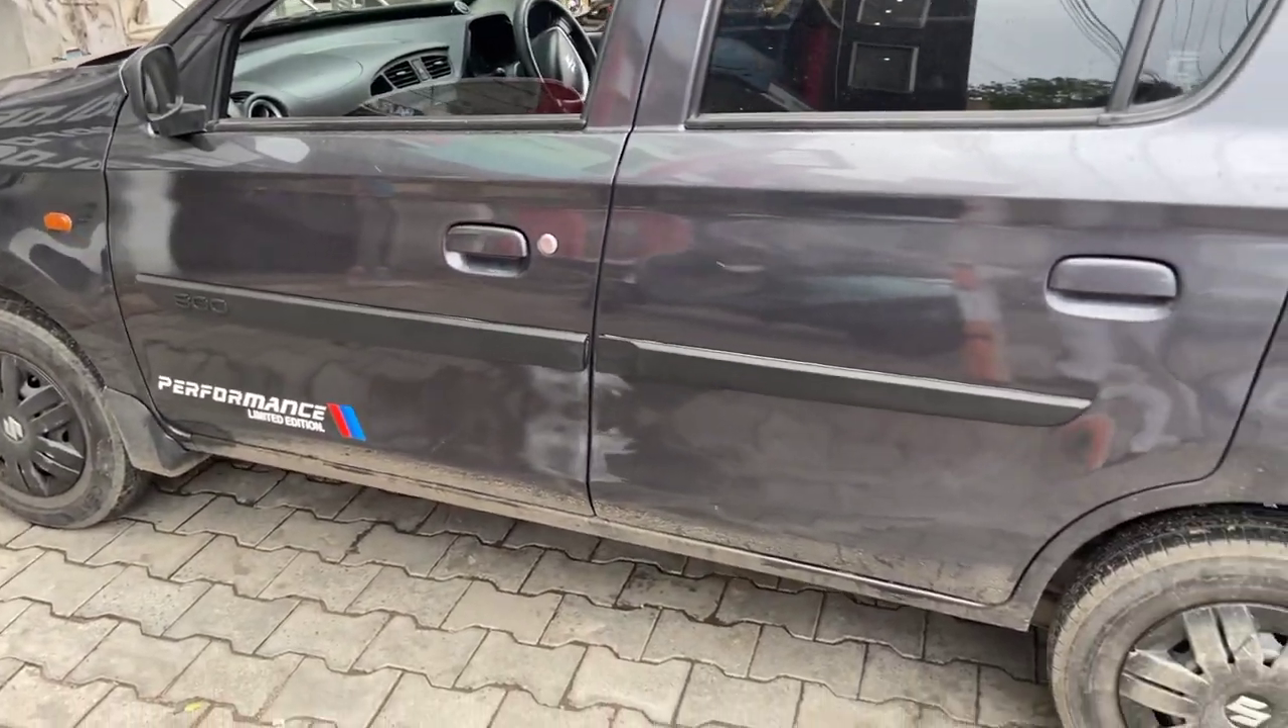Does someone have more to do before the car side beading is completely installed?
No.